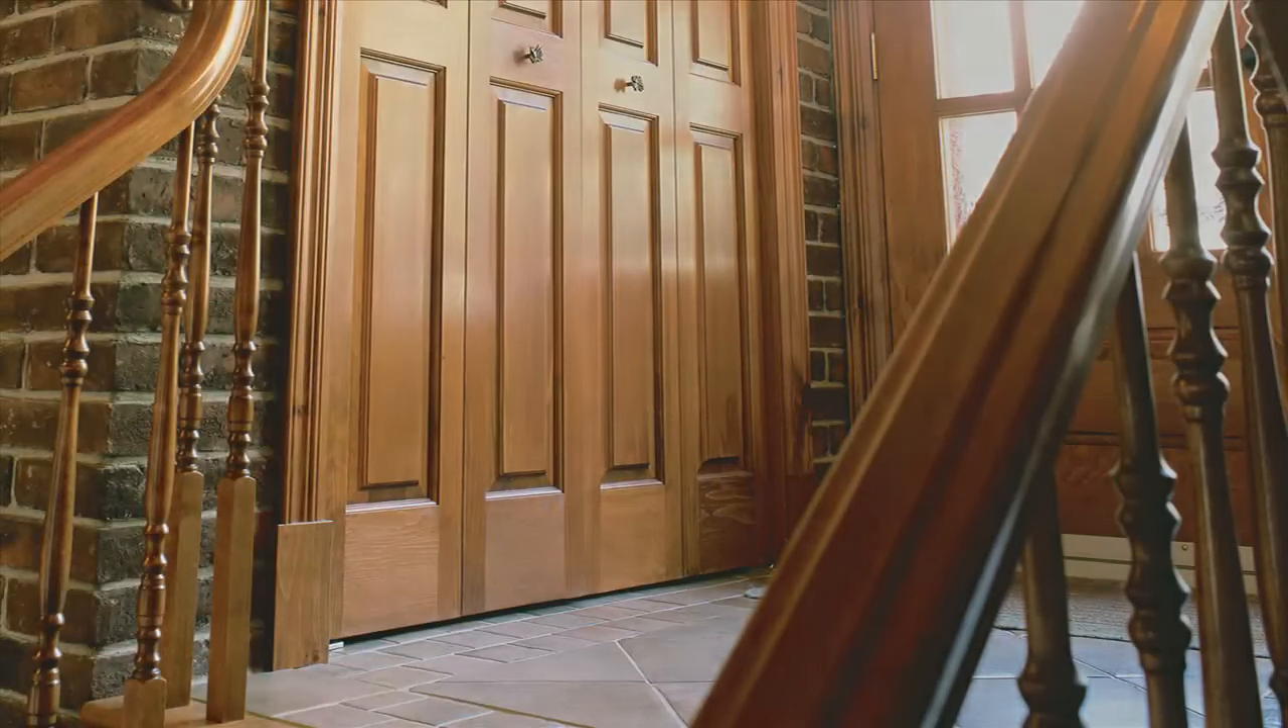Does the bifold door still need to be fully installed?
No.